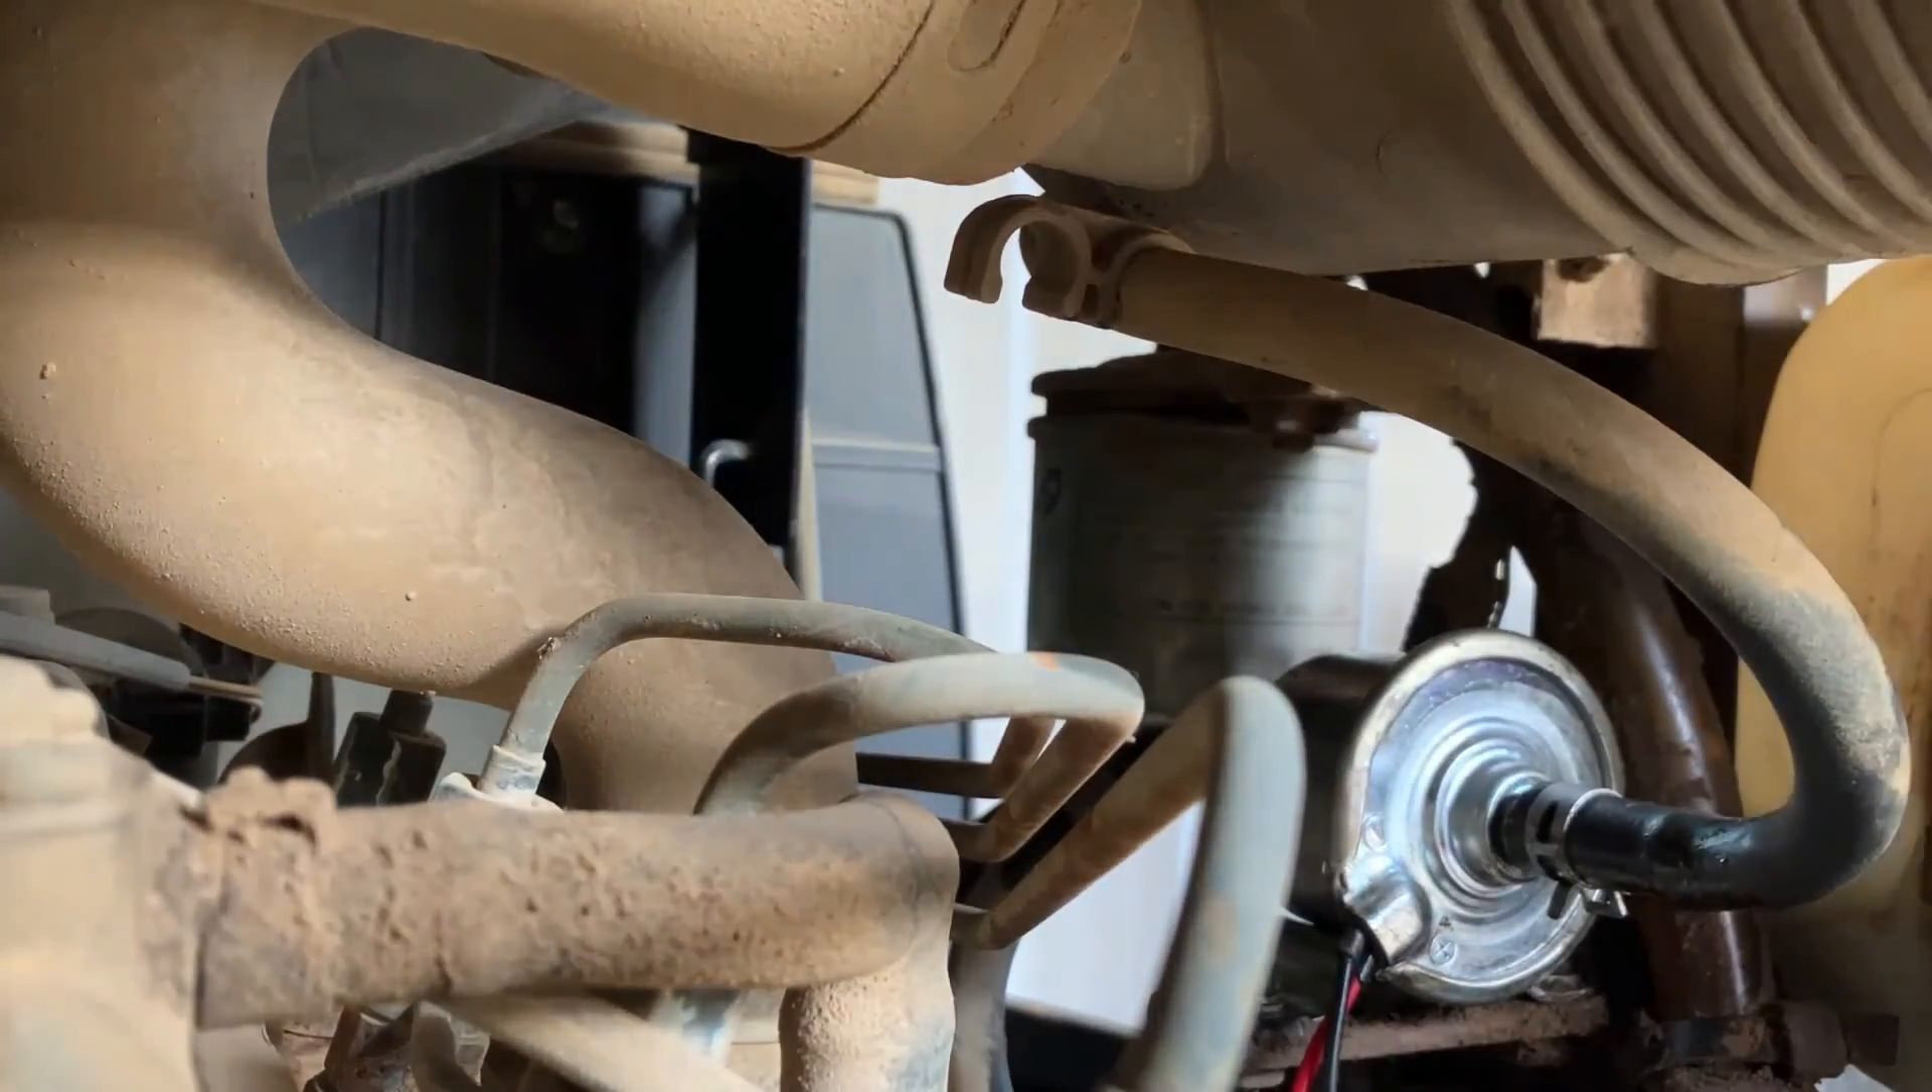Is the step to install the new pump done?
Yes.